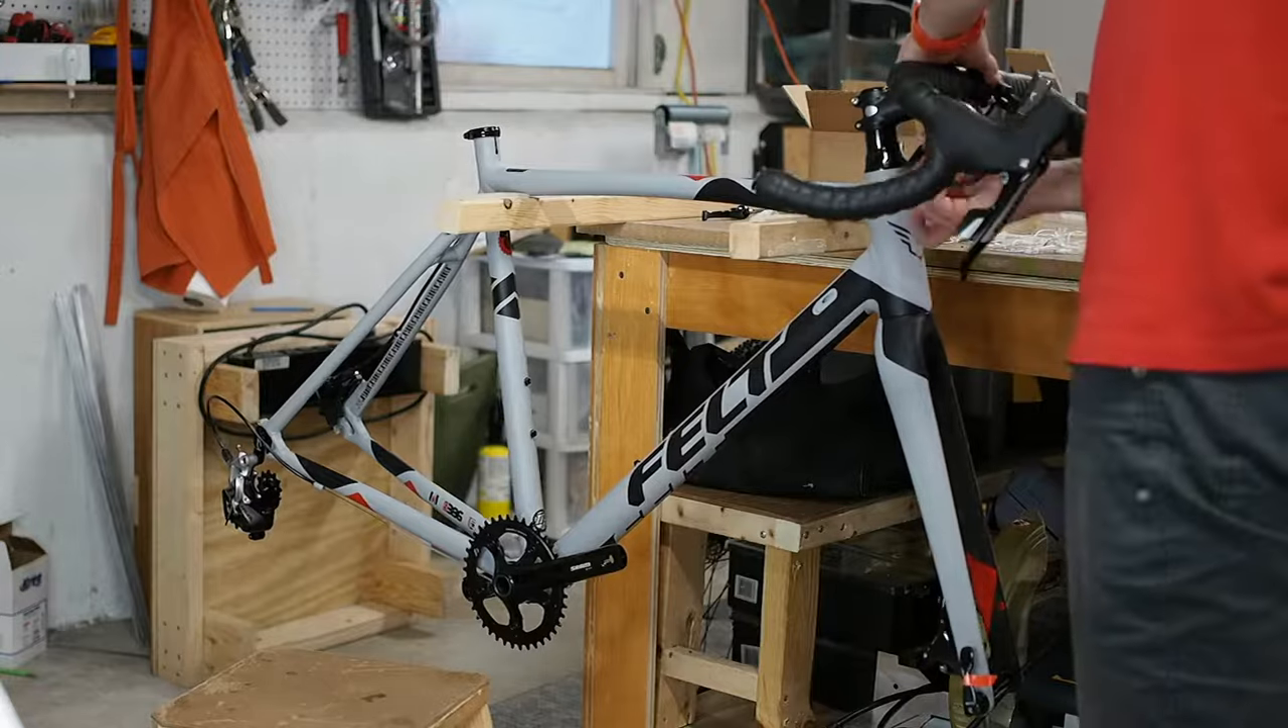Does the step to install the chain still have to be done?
Yes.